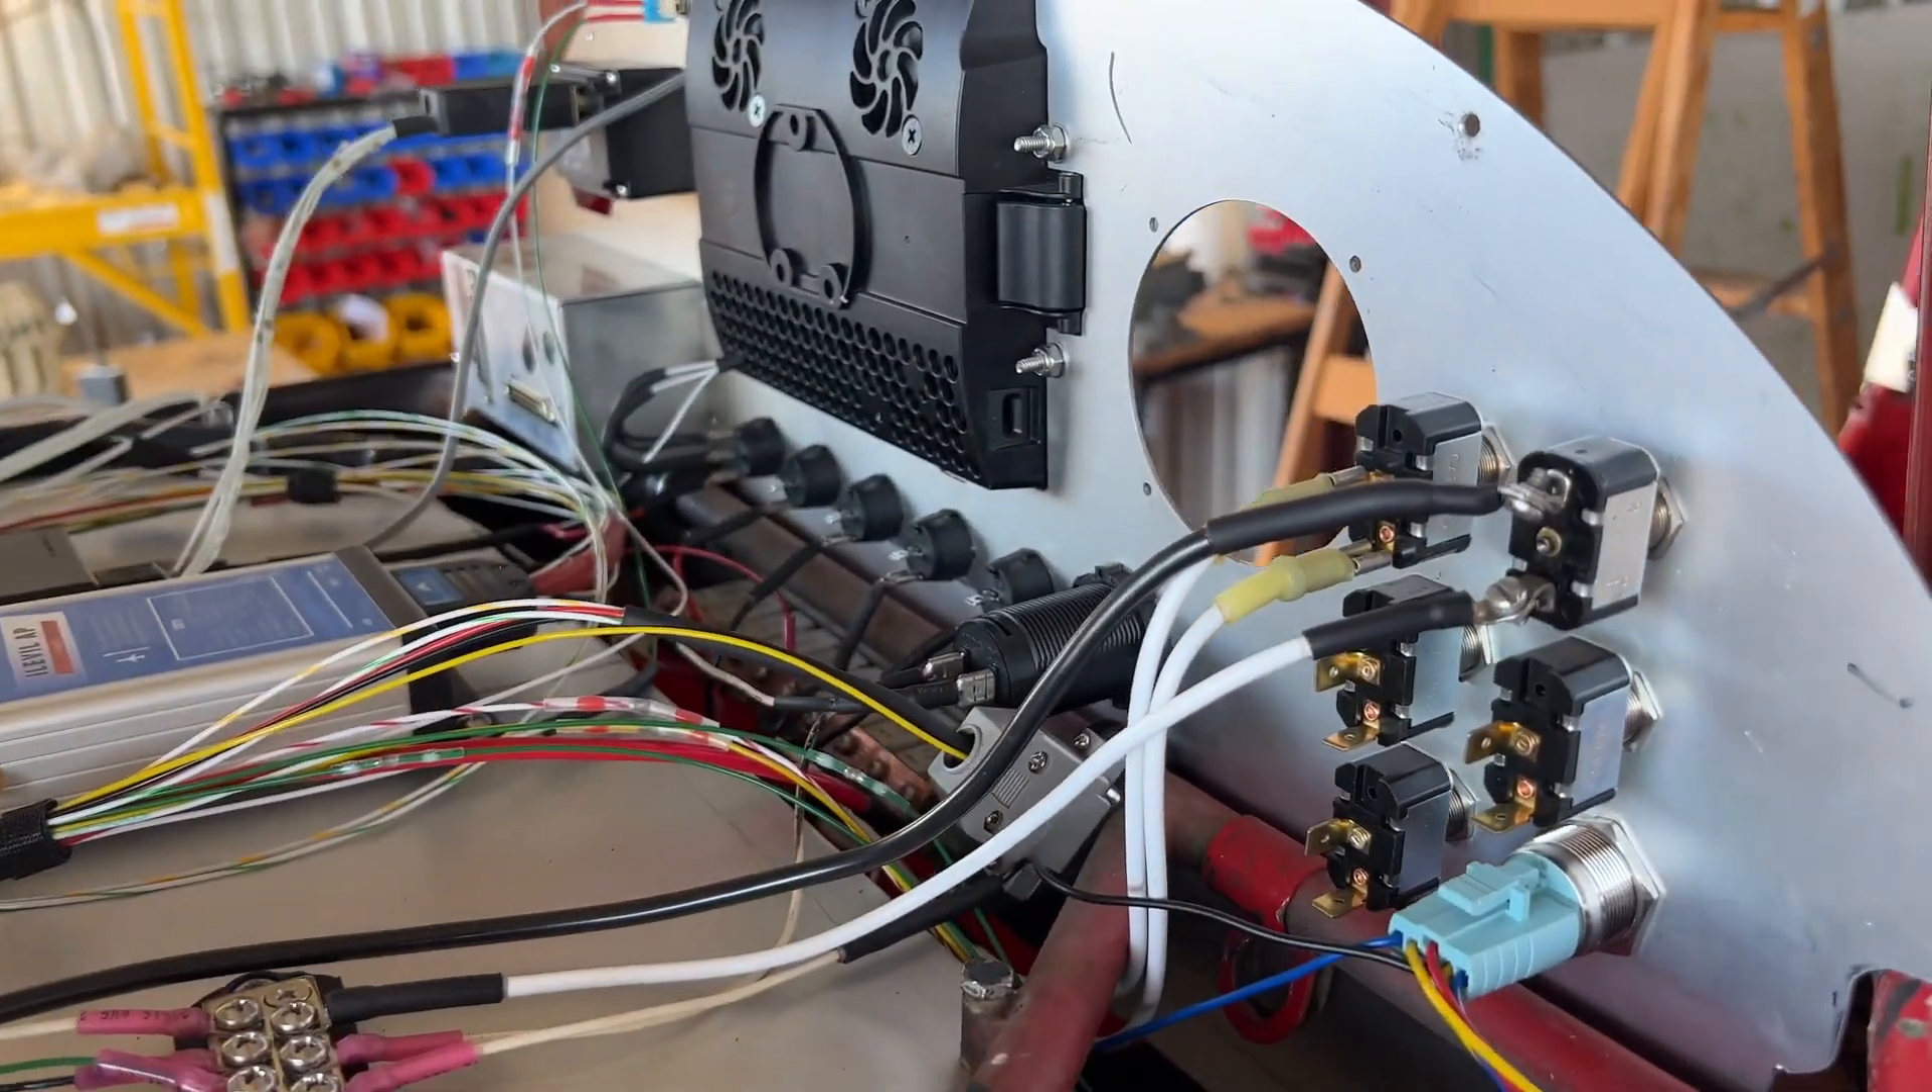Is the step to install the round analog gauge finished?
No.